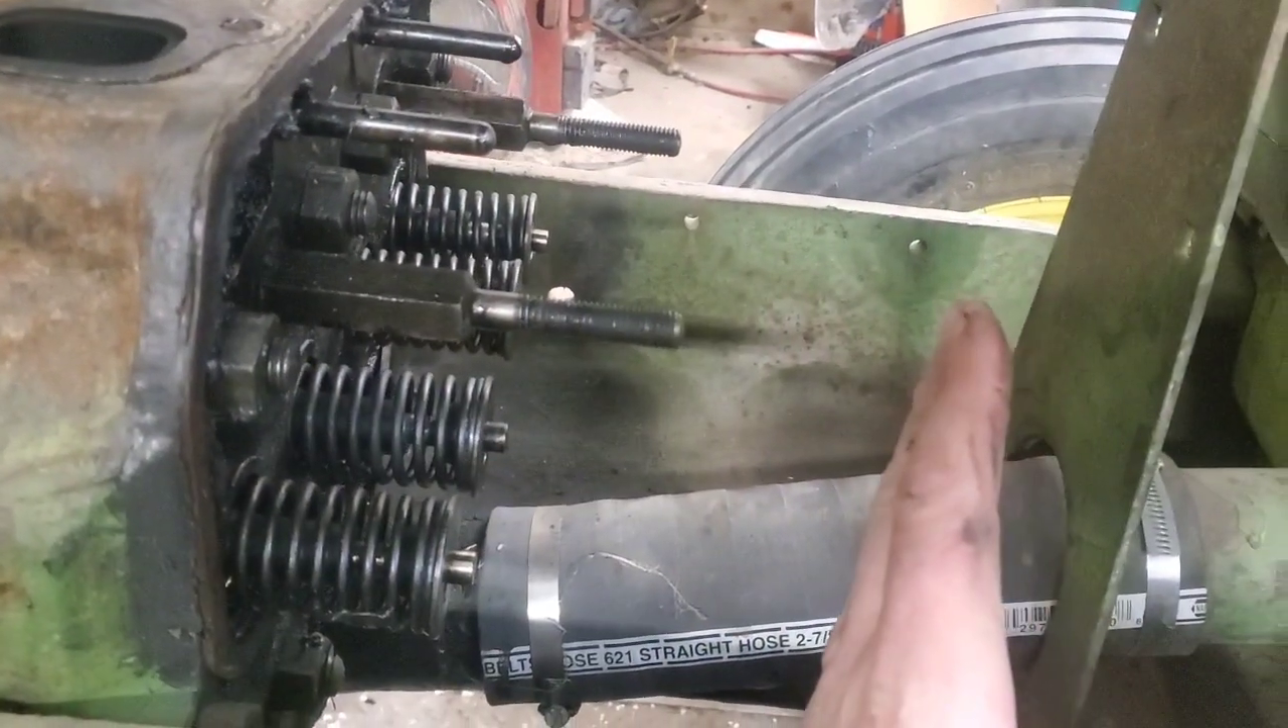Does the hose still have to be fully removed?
Yes.